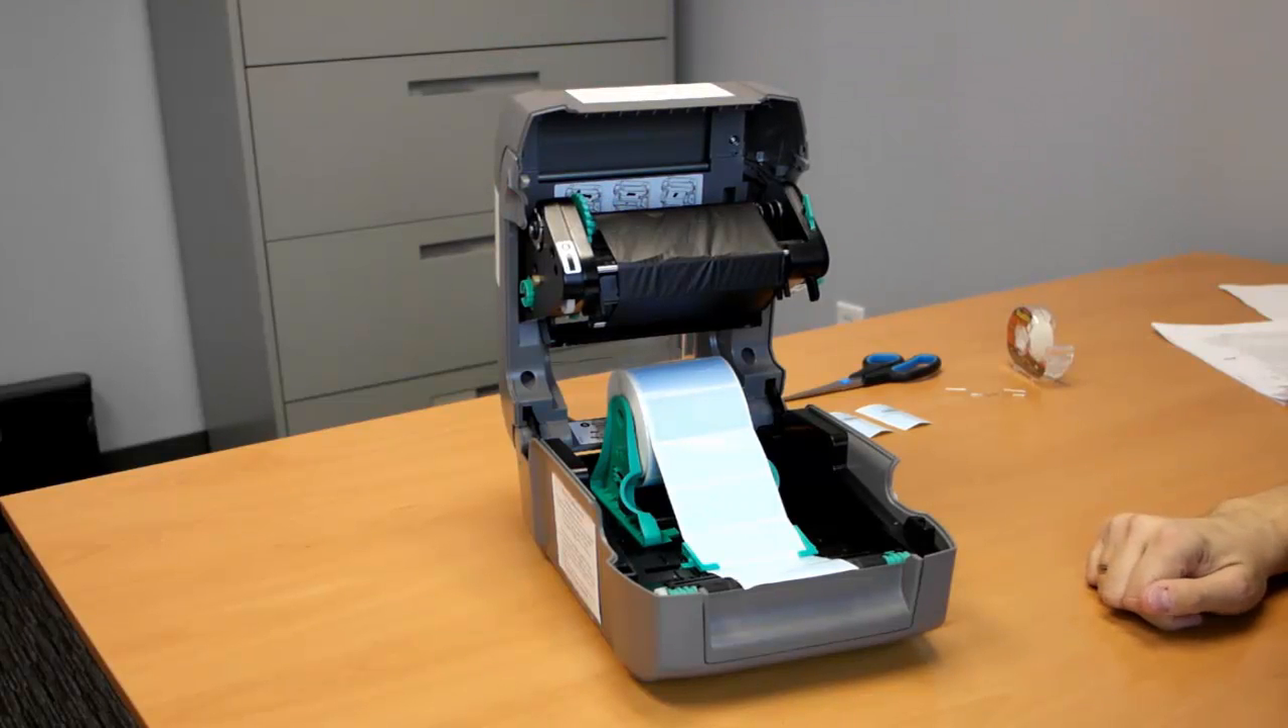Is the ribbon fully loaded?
Yes.